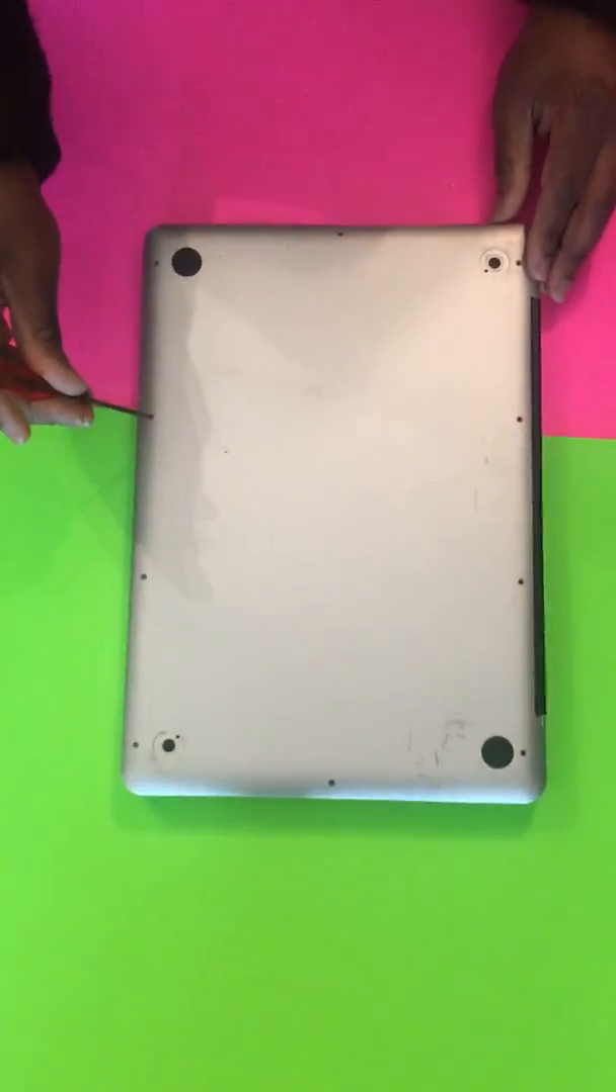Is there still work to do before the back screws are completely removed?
Yes.